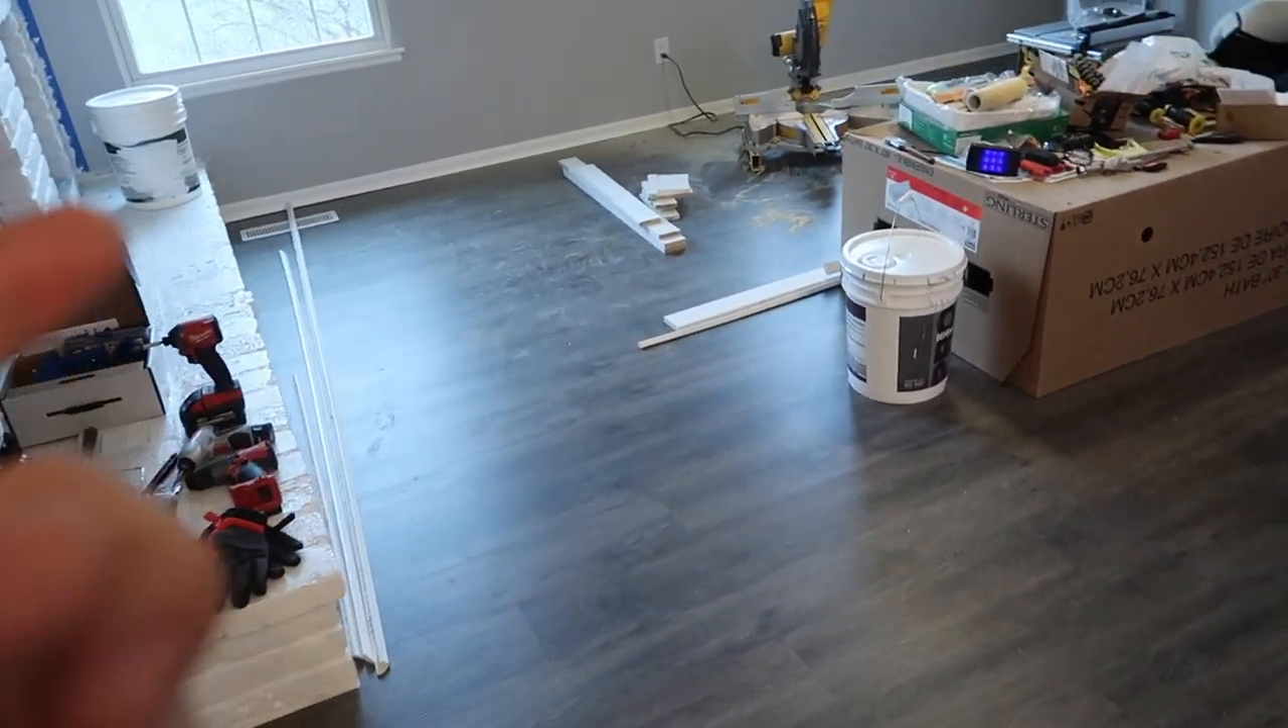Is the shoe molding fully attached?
No.